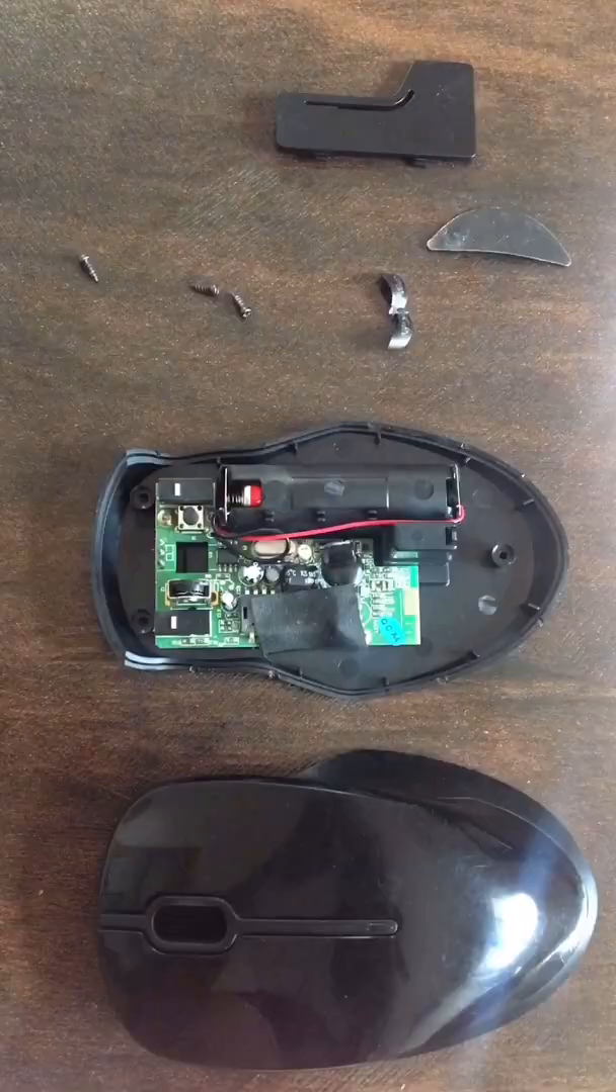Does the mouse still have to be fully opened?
No.